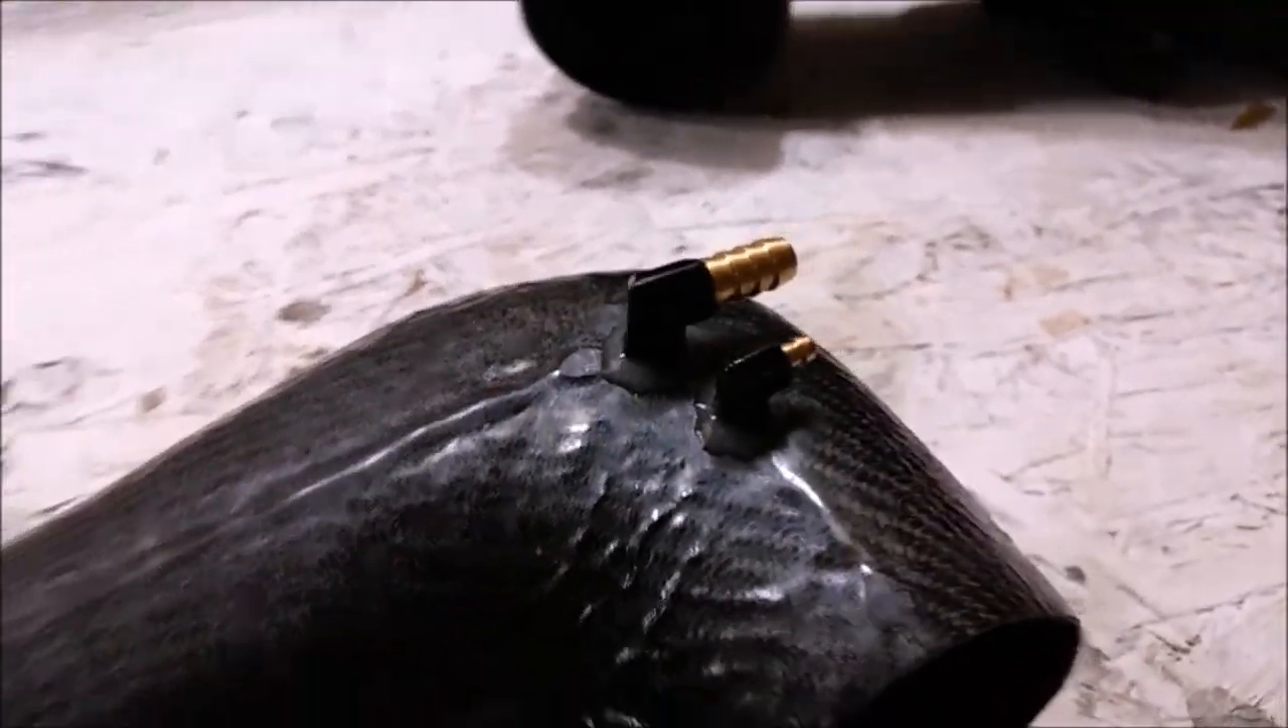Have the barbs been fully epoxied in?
Yes.